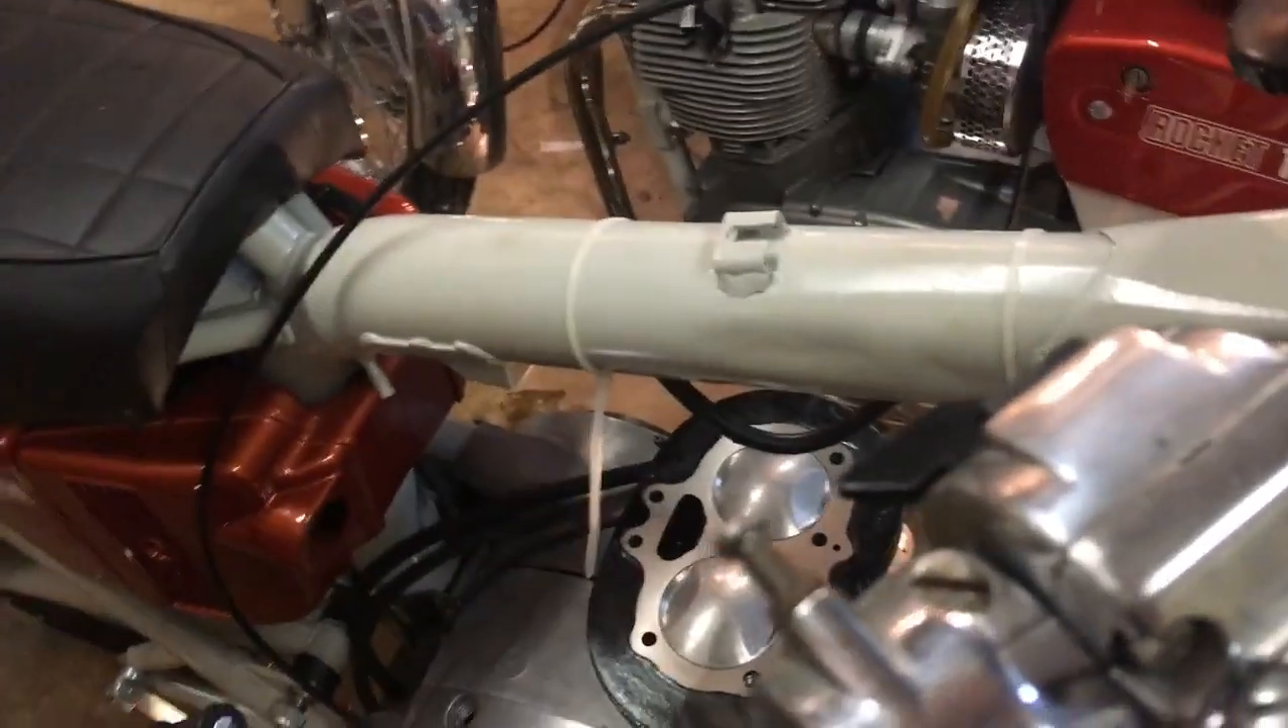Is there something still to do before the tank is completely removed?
No.